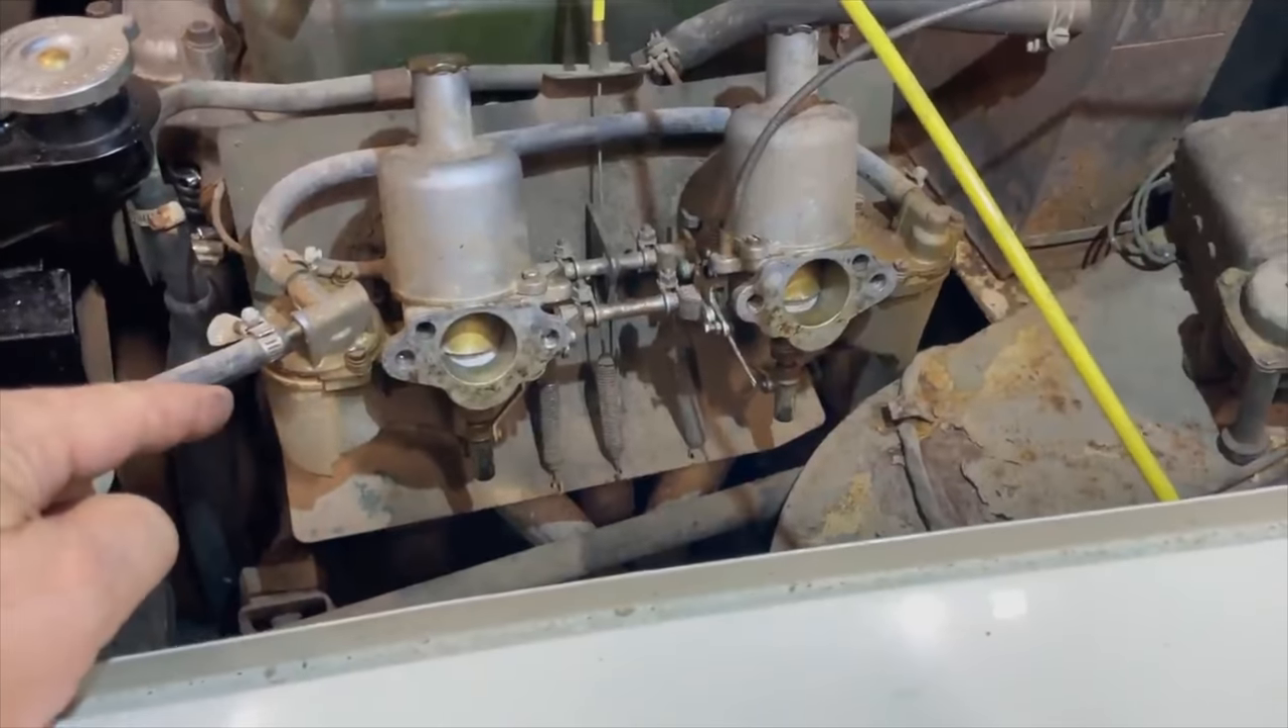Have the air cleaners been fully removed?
Yes.